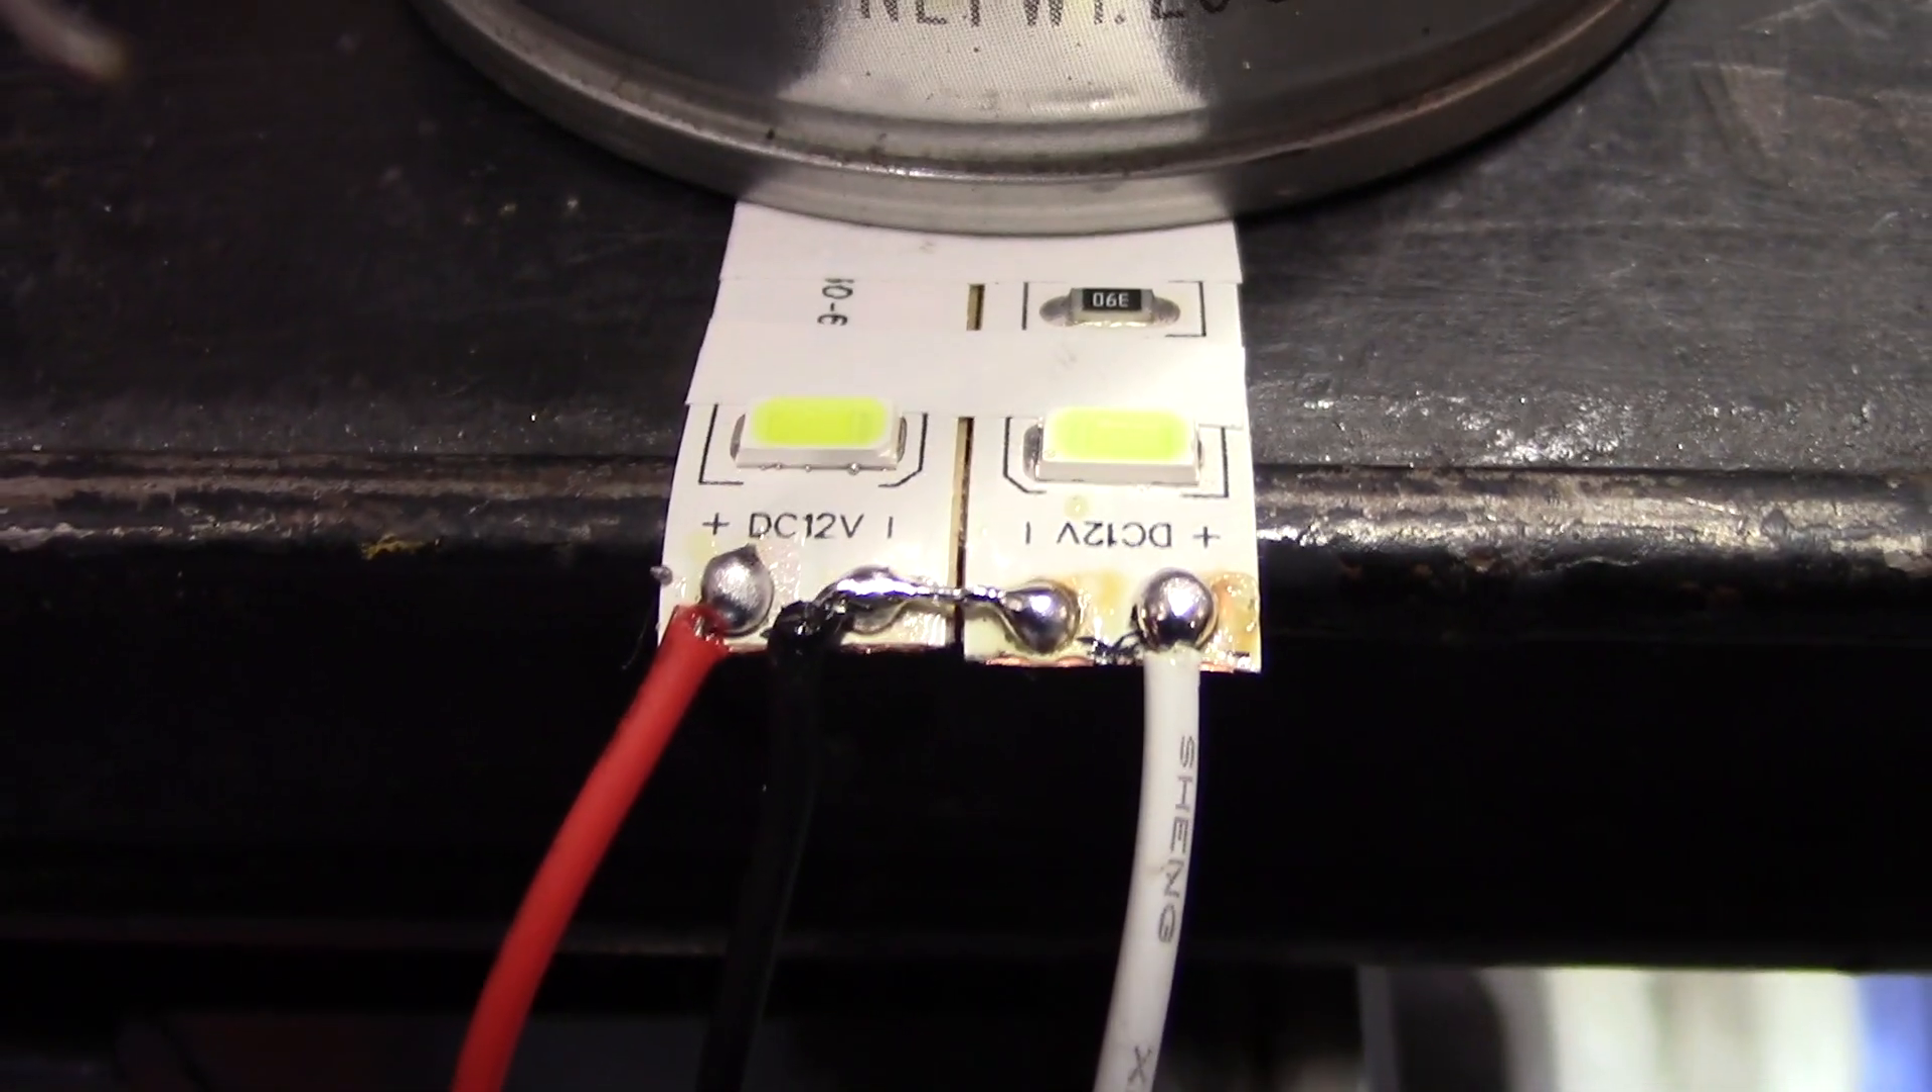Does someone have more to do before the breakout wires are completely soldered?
No.